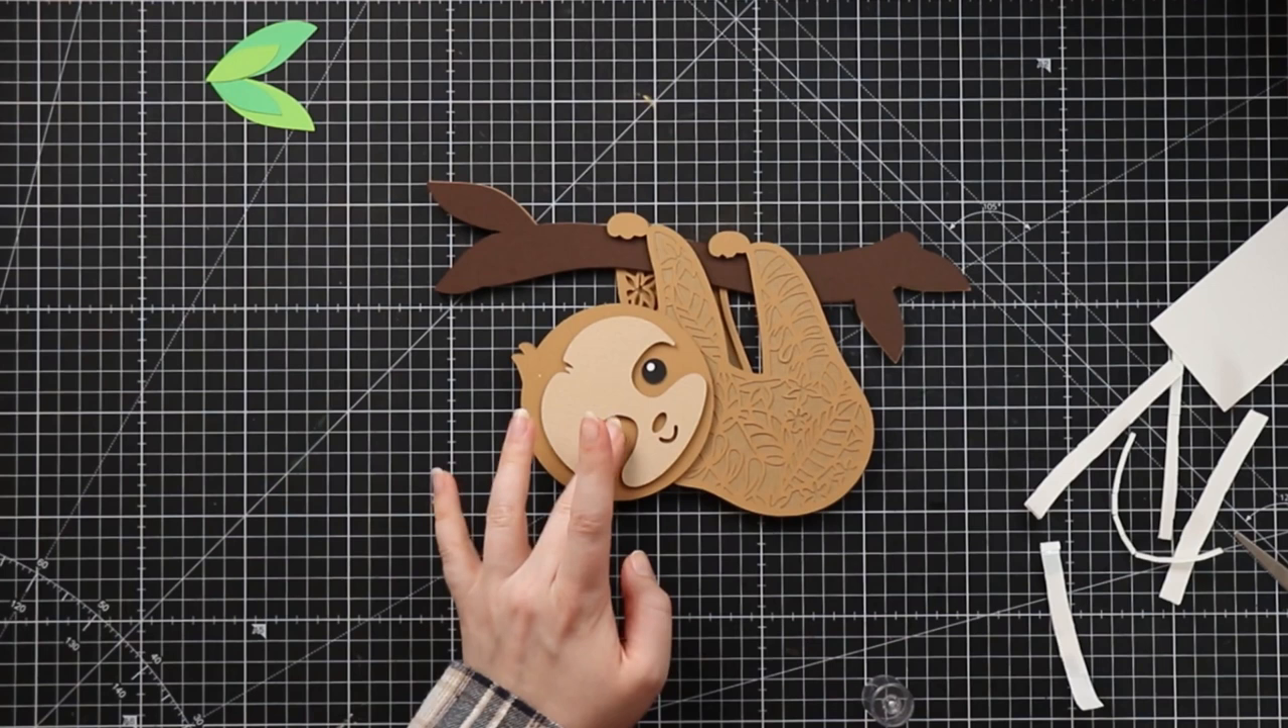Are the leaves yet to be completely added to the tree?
Yes.